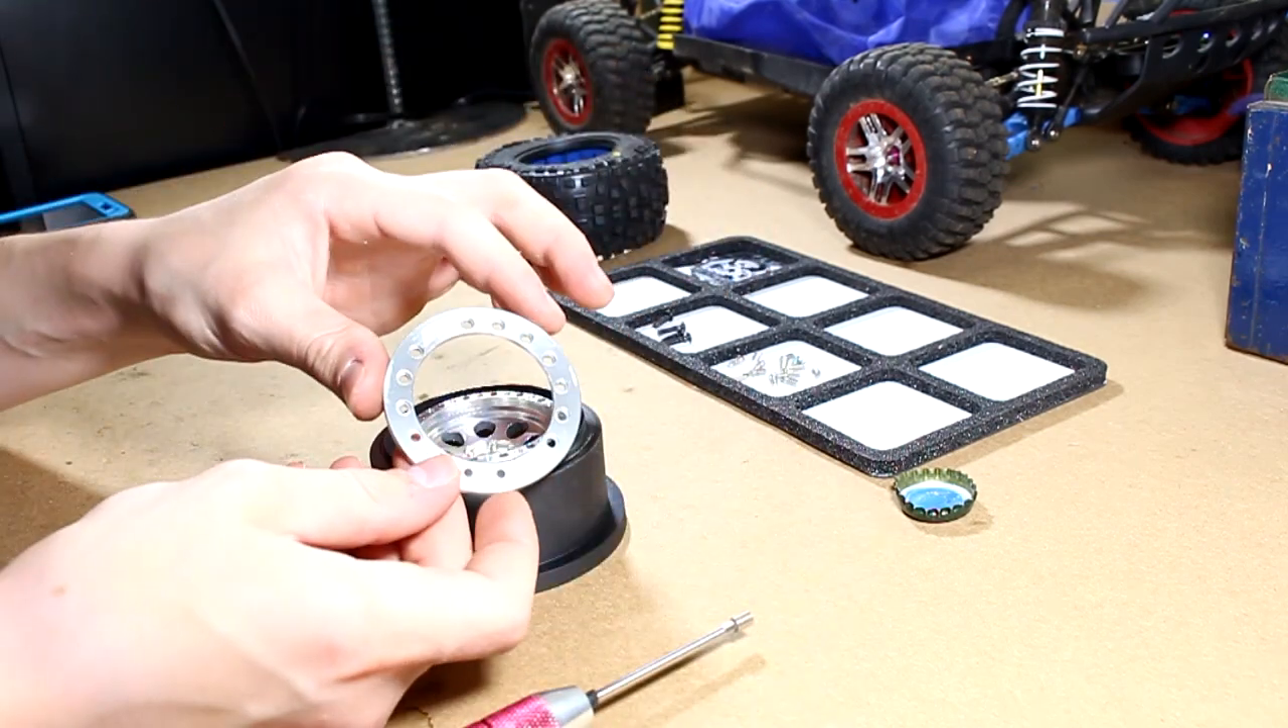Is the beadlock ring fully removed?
Yes.